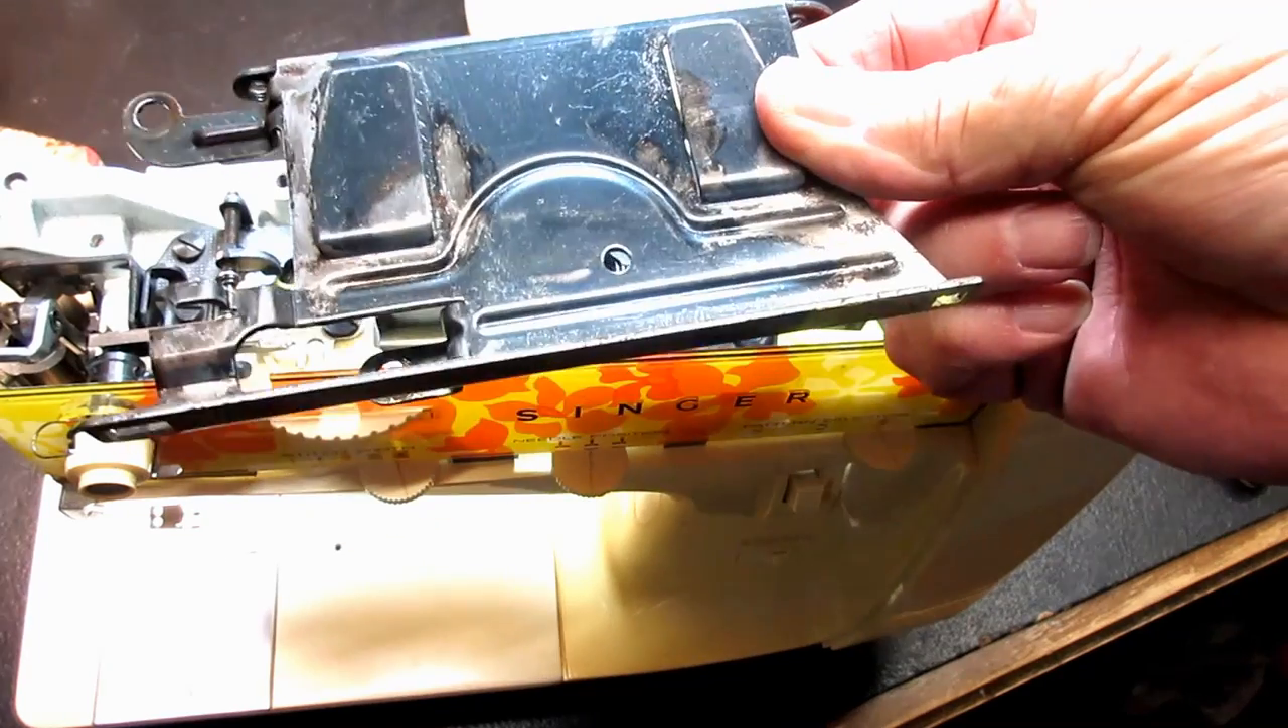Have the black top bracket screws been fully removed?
Yes.